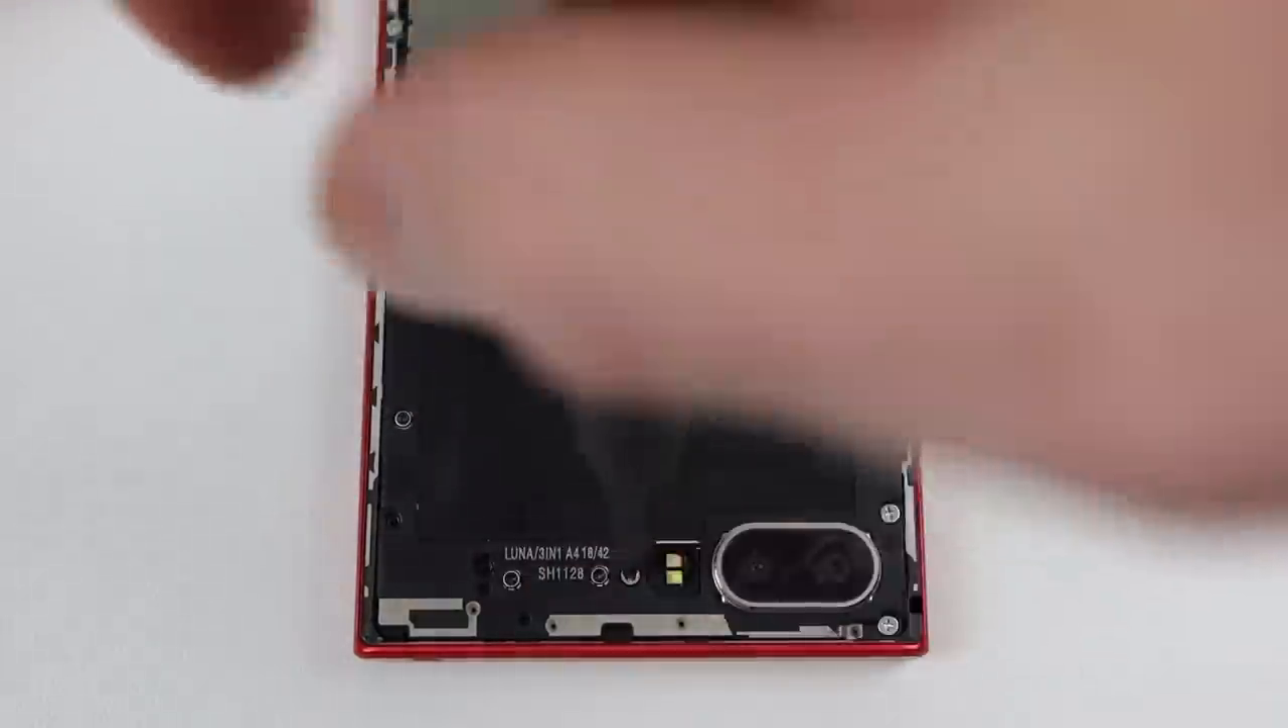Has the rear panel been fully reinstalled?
No.